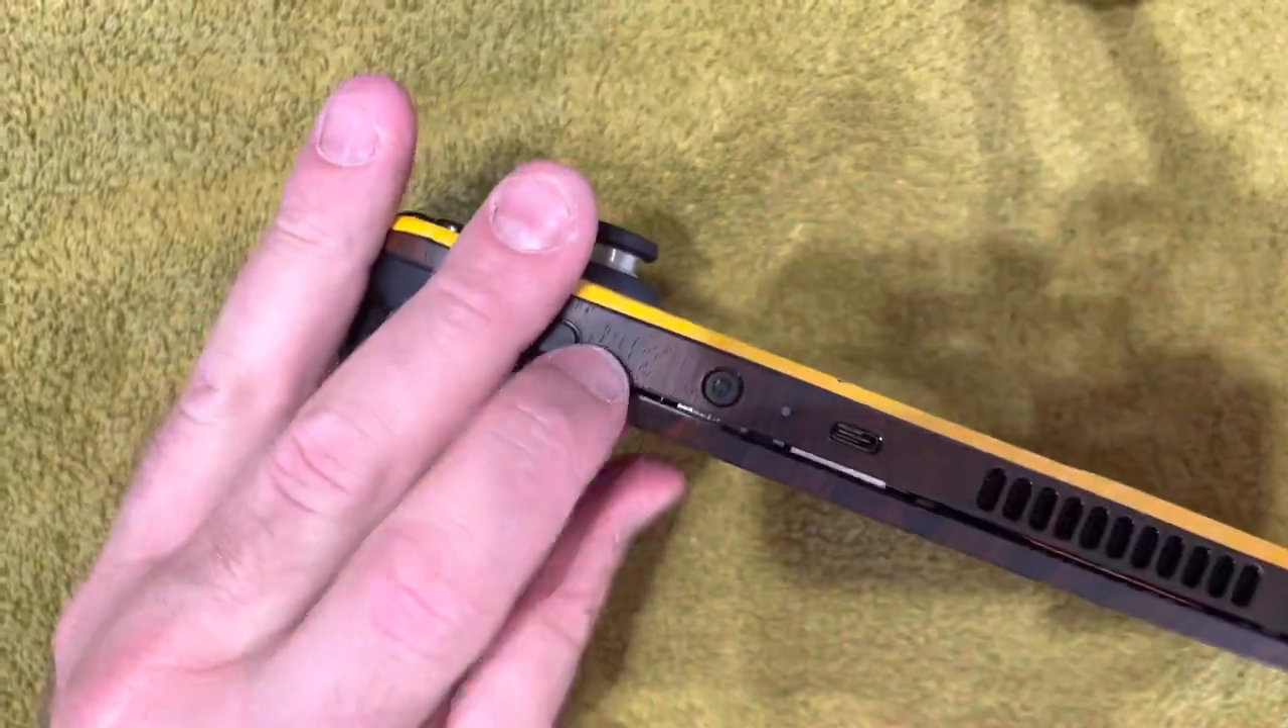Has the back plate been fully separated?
No.